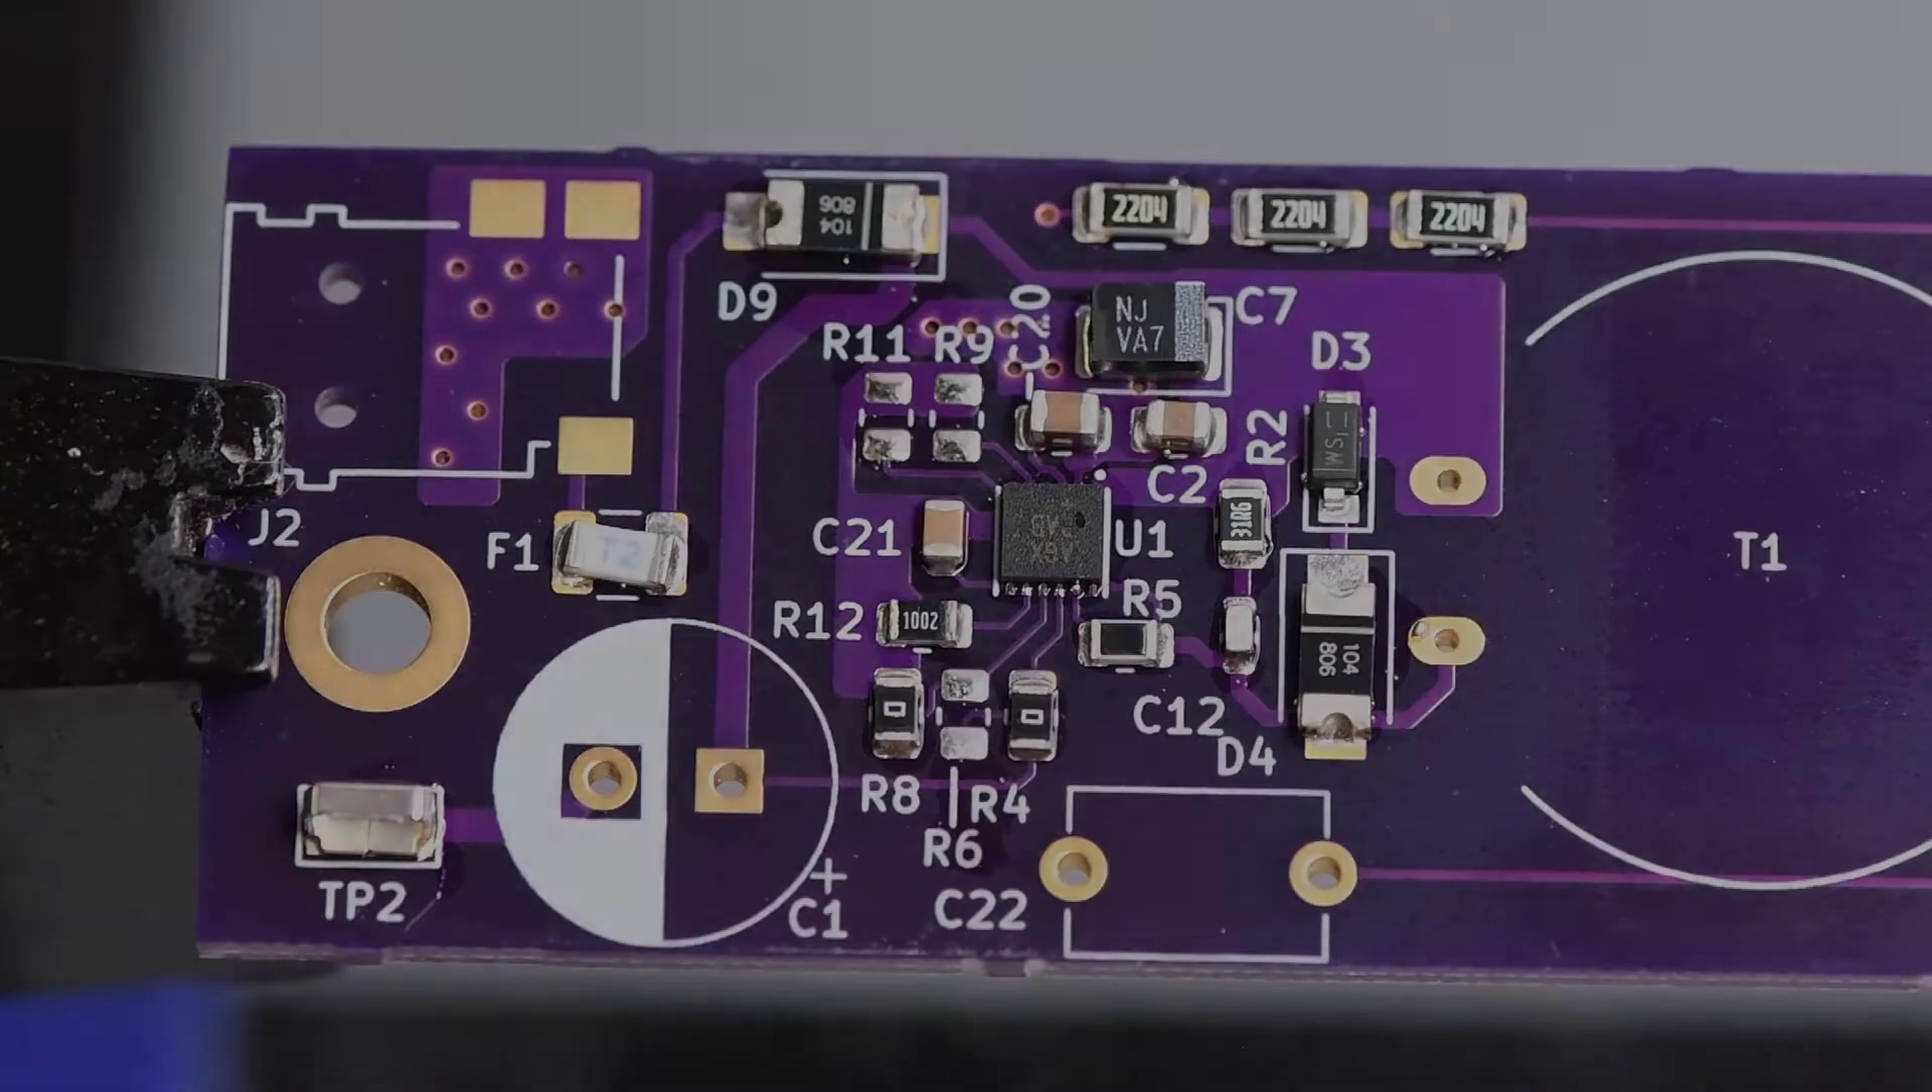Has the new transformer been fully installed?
No.